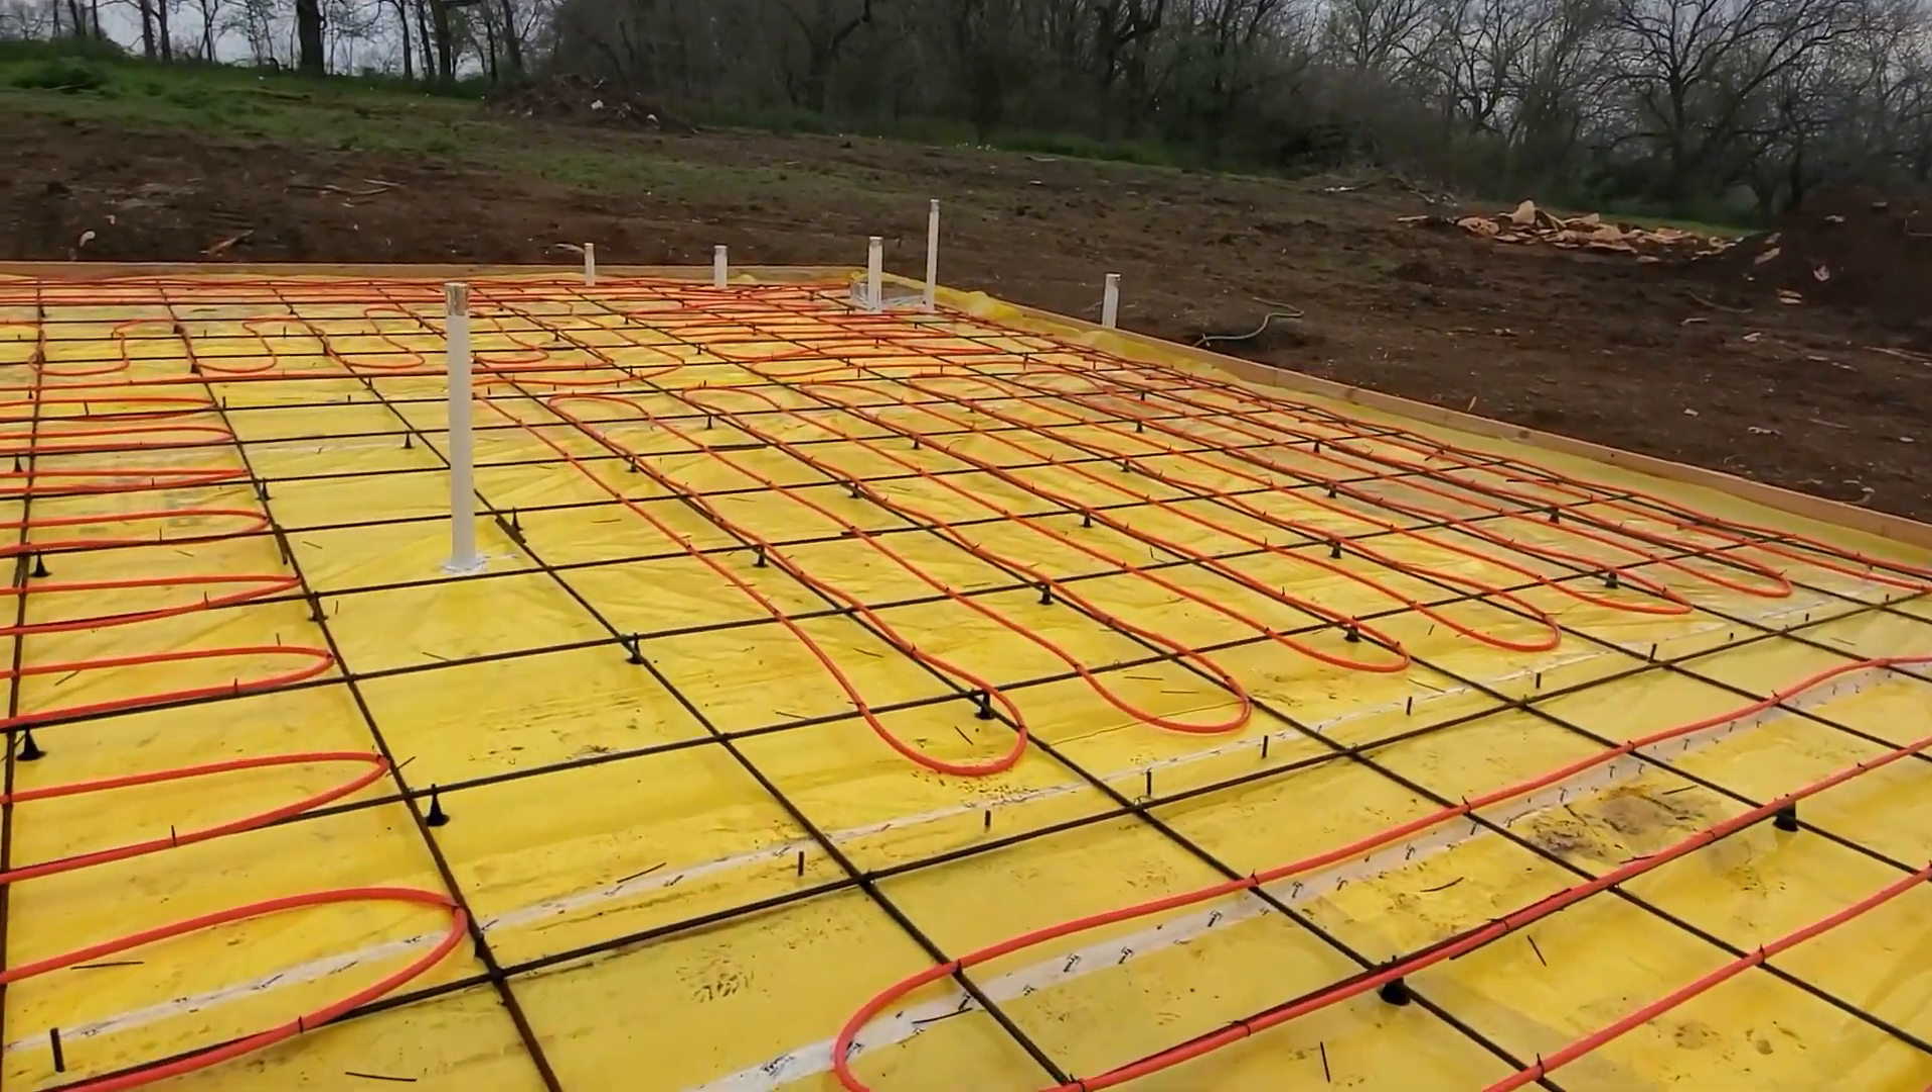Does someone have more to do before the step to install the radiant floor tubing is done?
No.